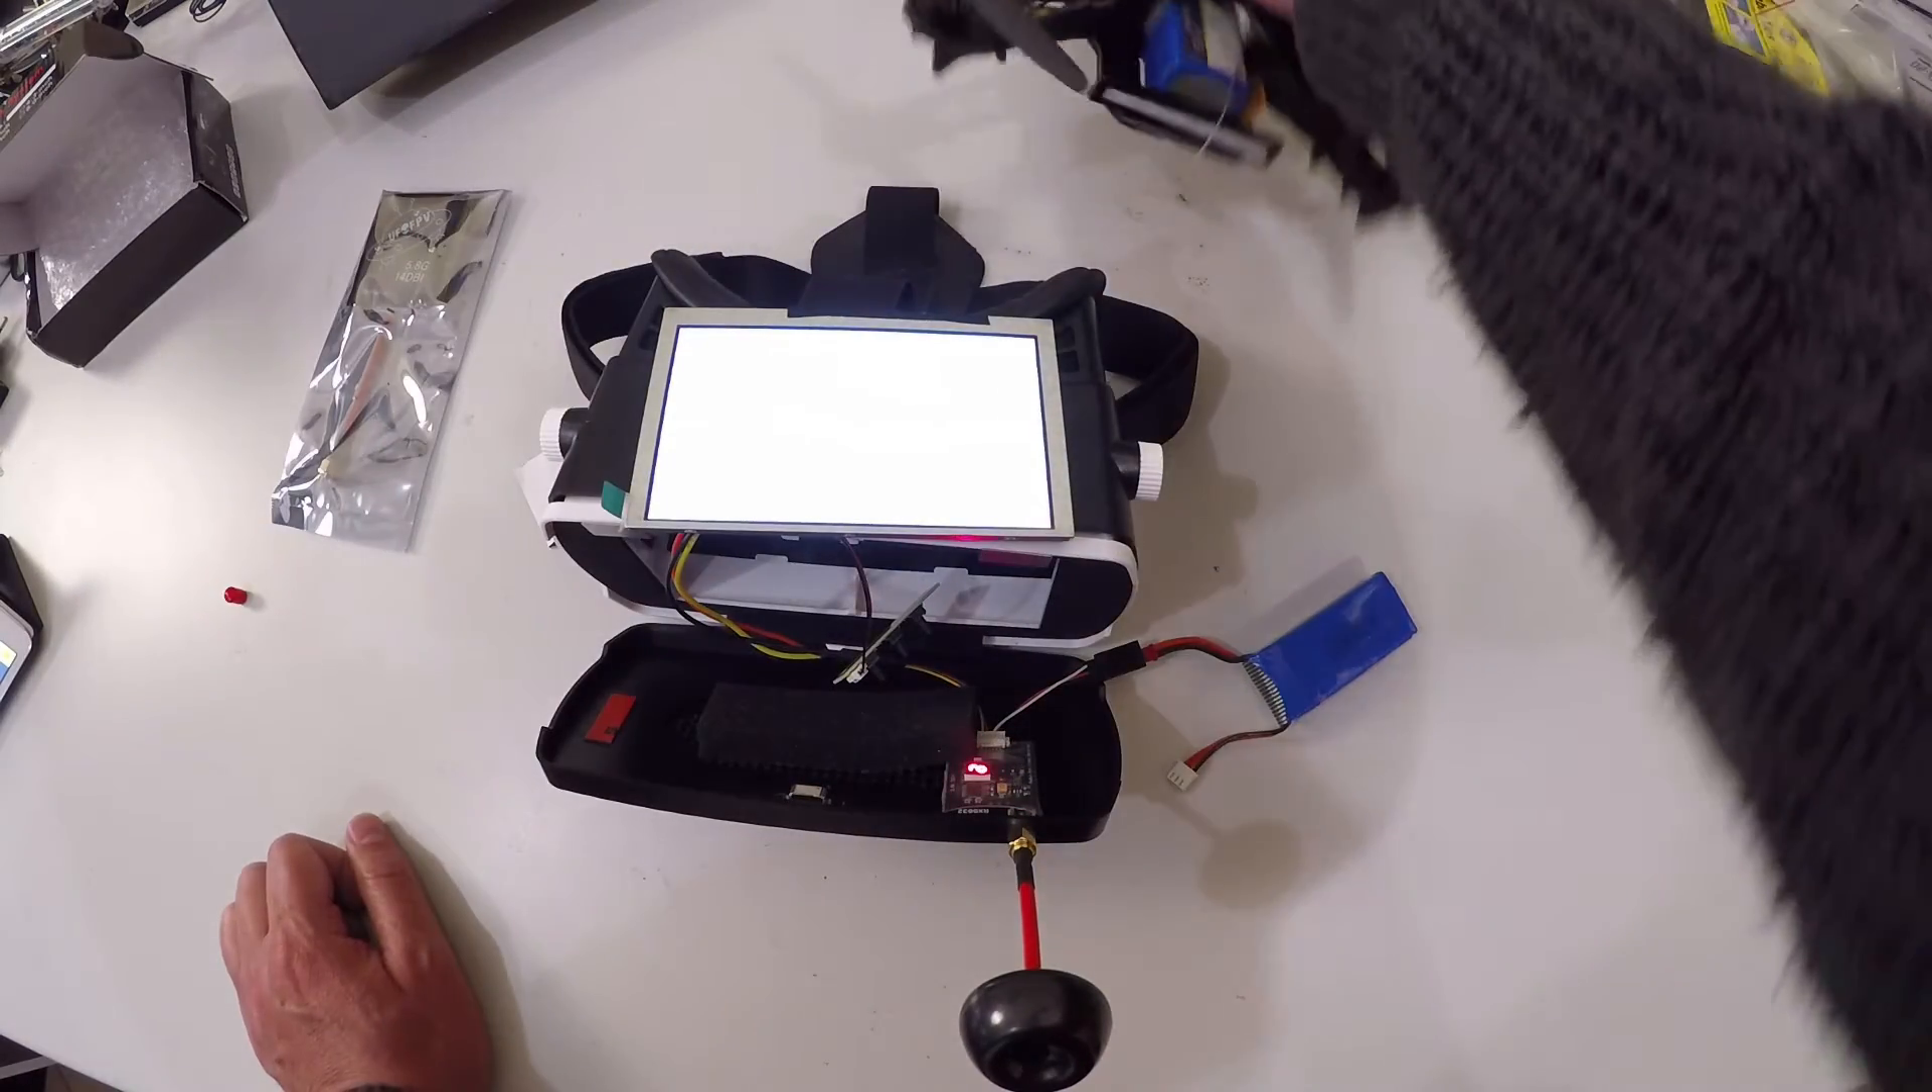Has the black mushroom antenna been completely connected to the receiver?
Yes.